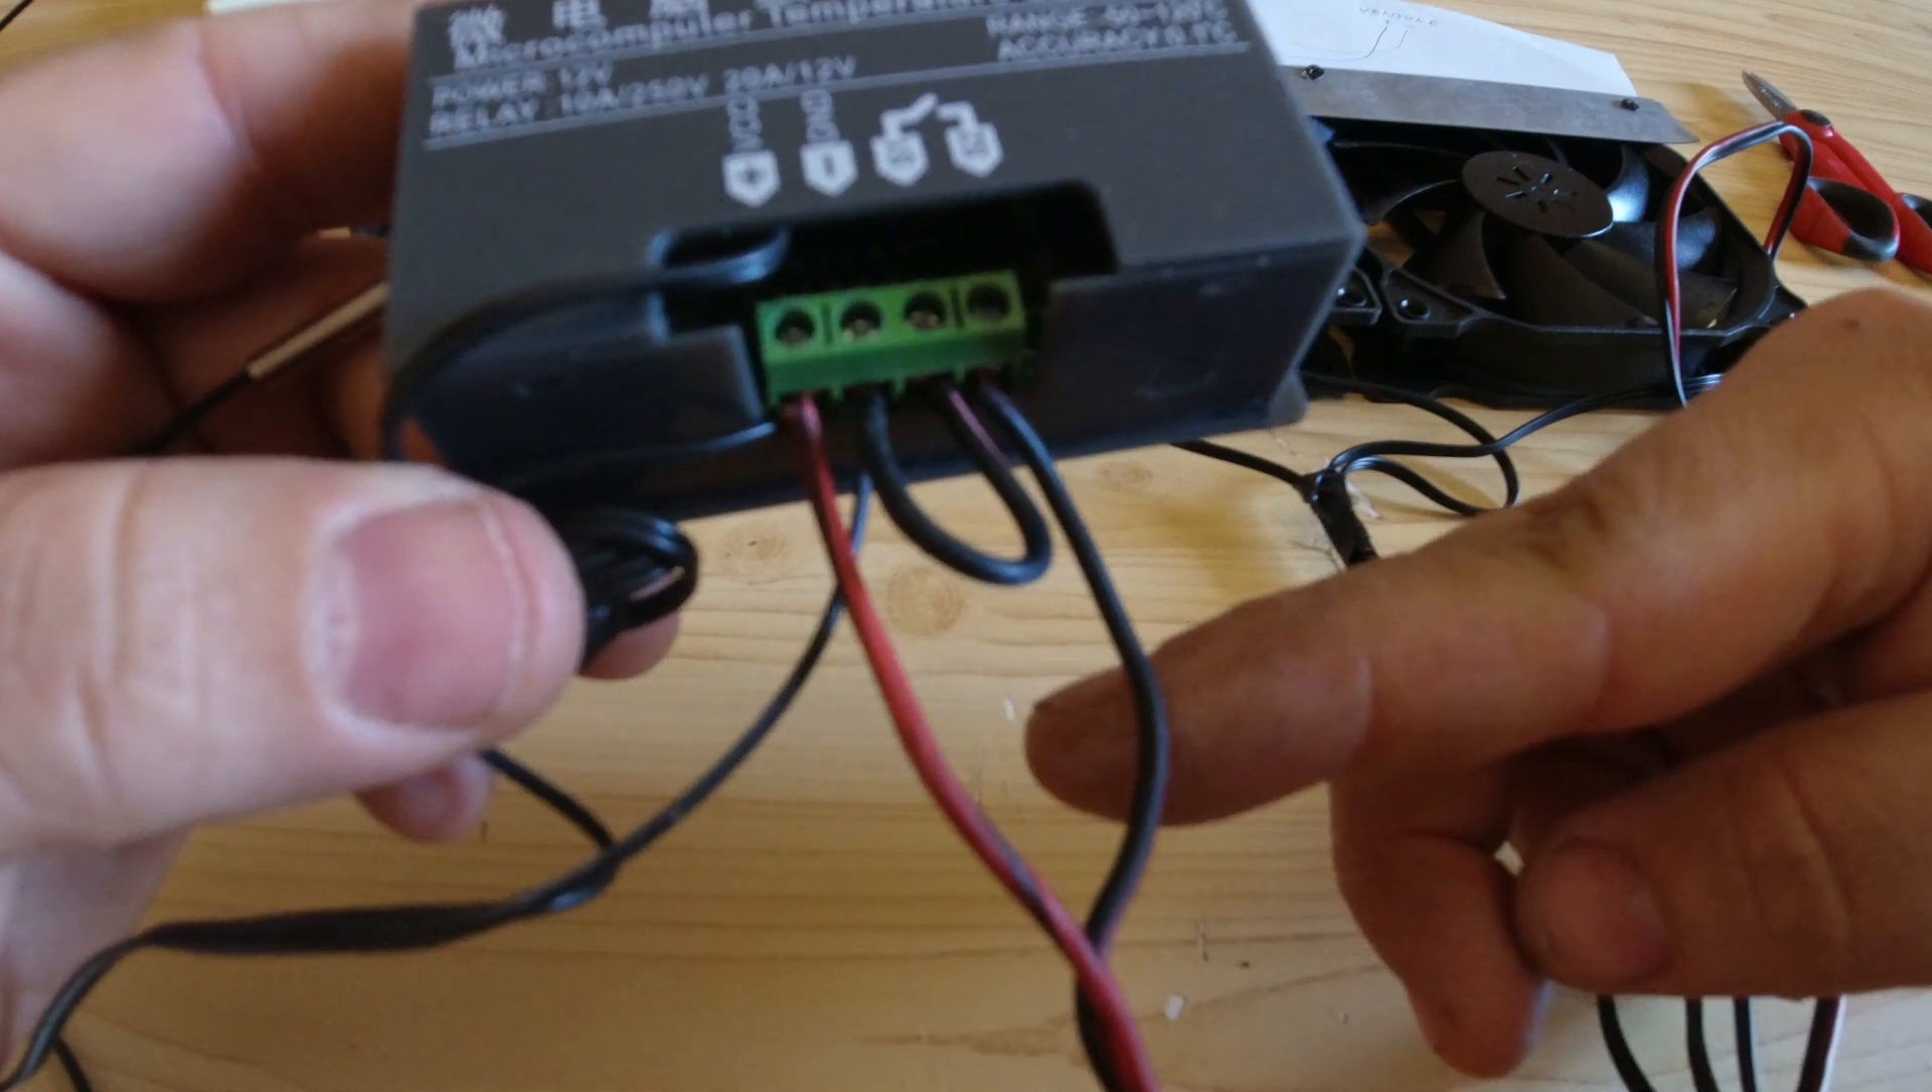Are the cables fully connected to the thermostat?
Yes.